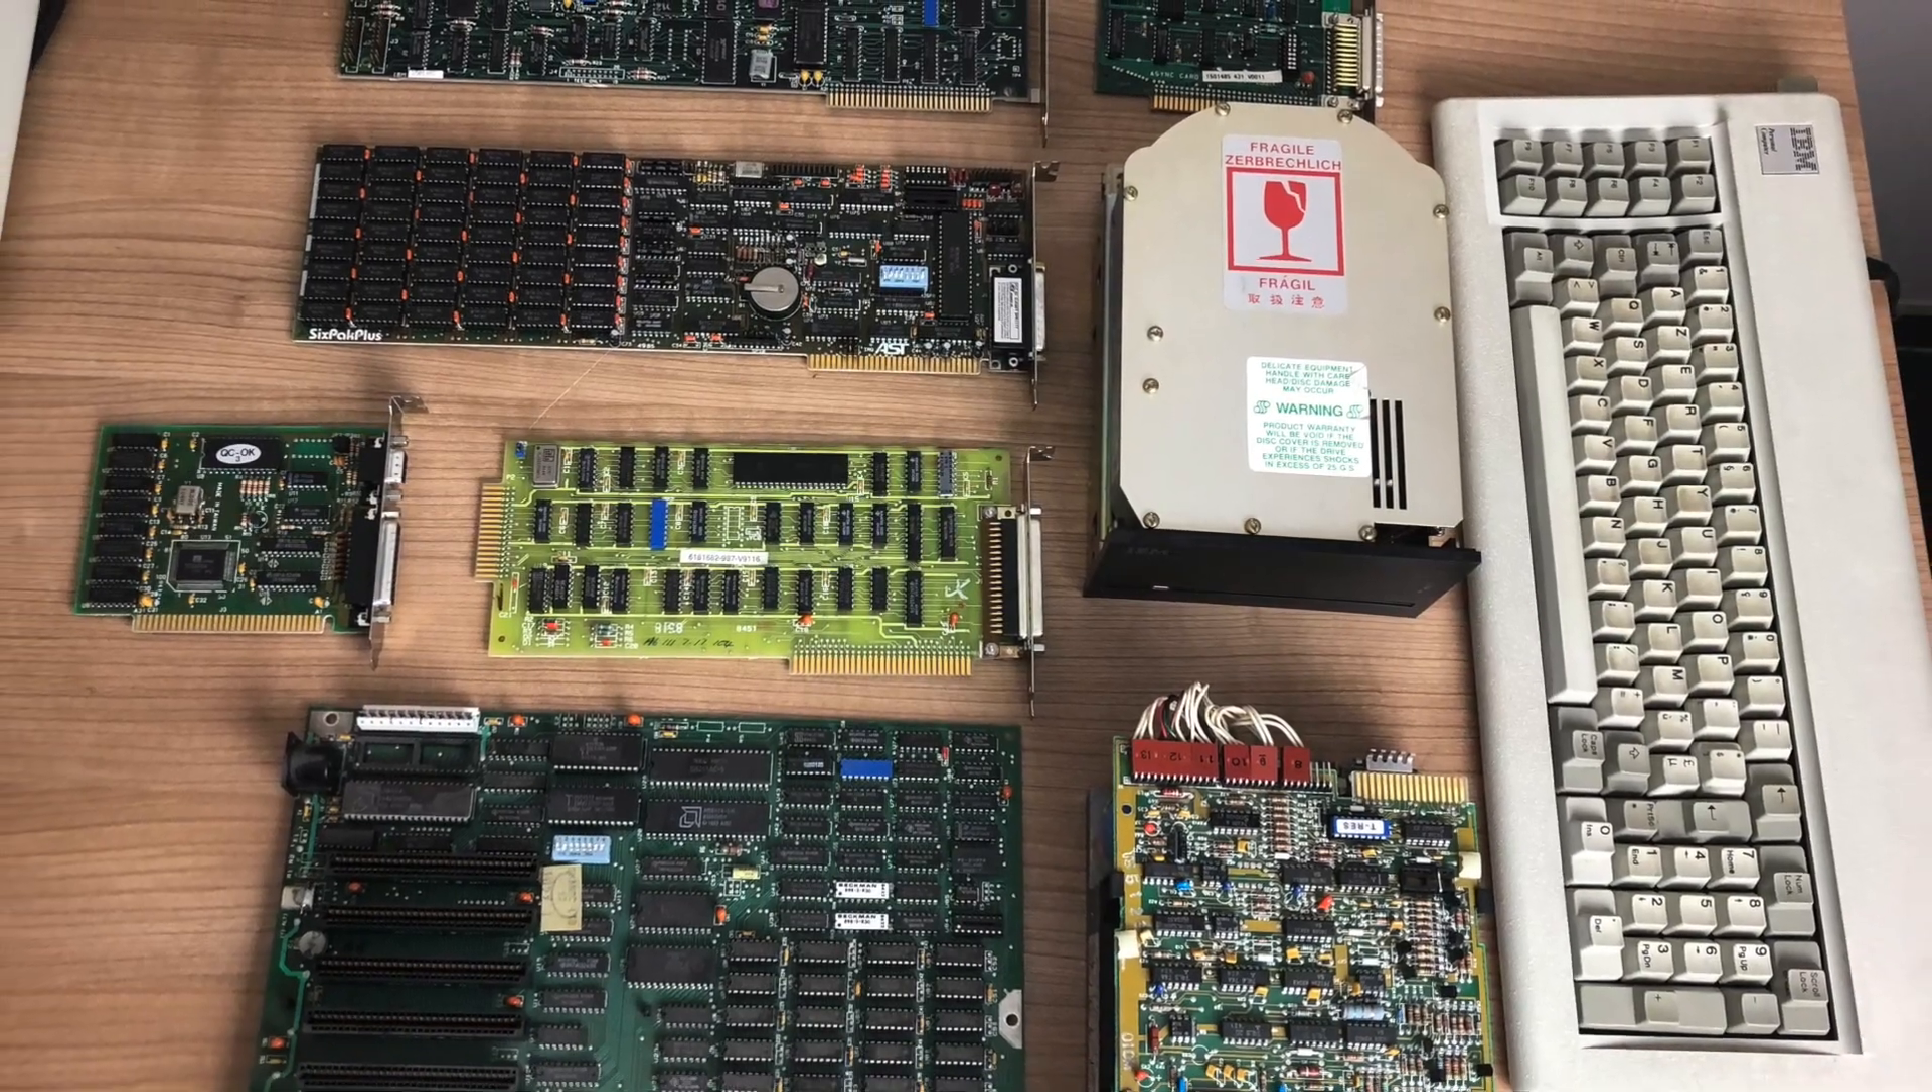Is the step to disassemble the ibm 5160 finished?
Yes.